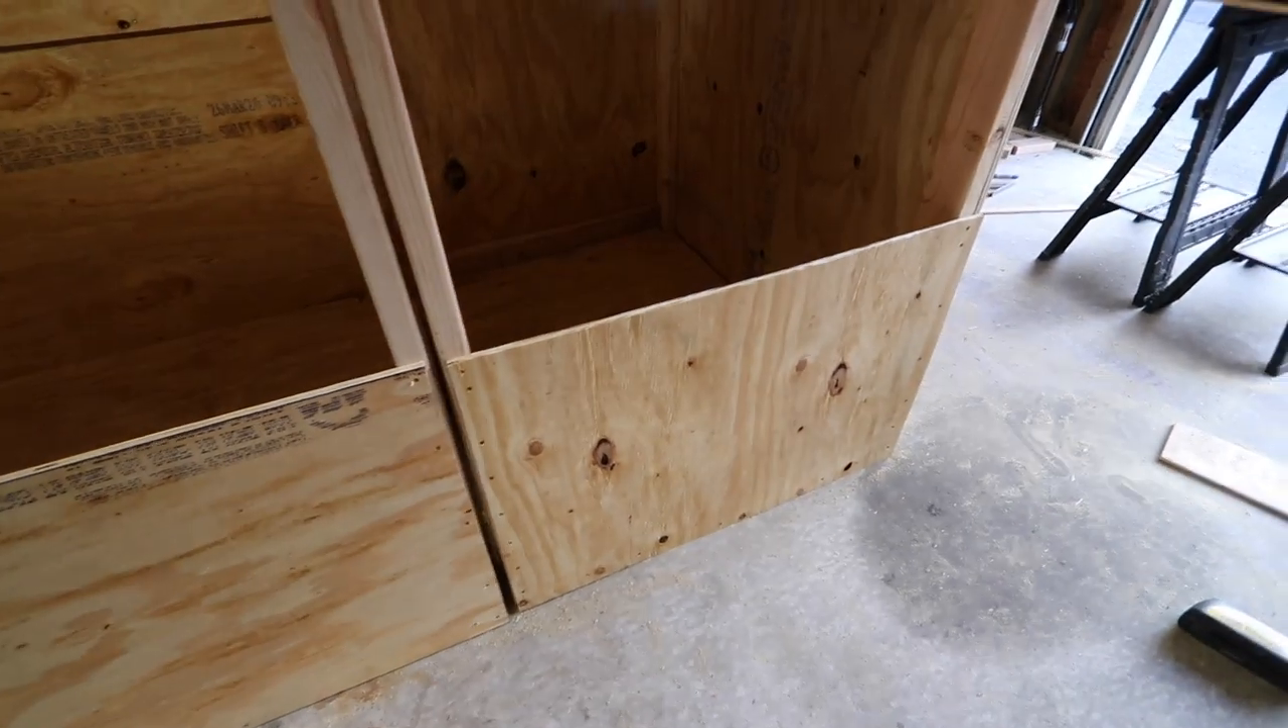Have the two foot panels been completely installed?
Yes.